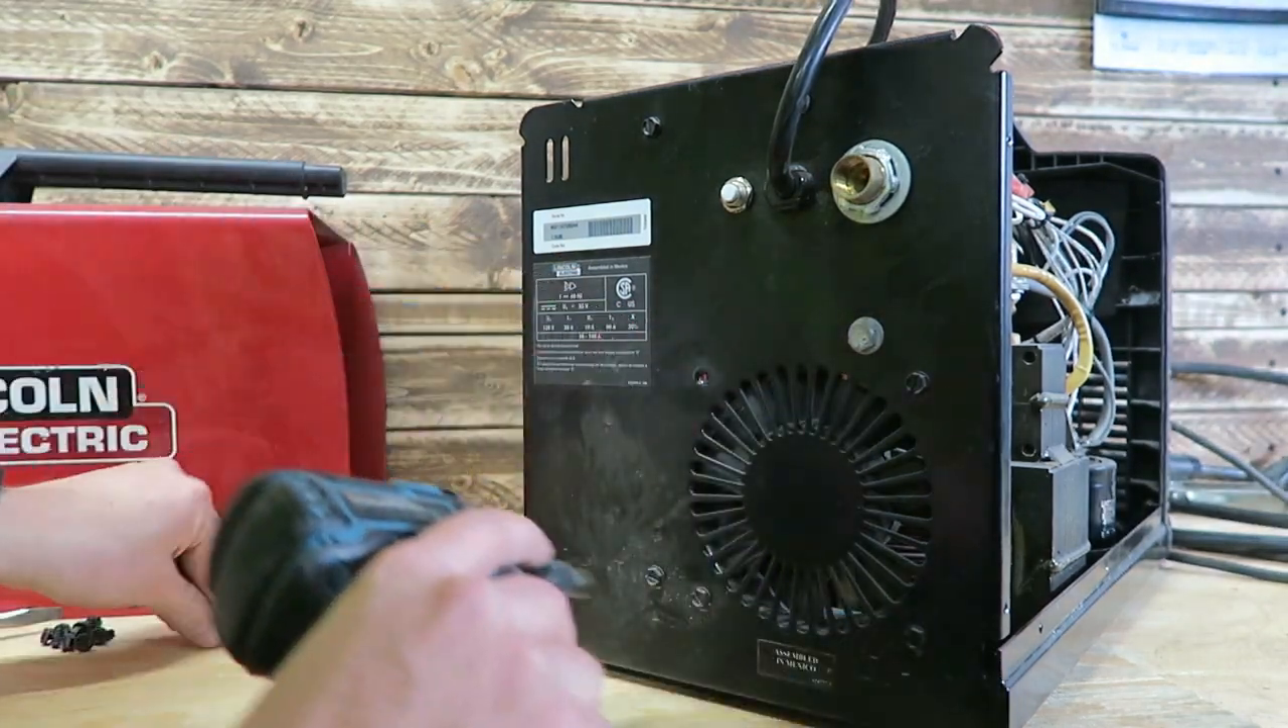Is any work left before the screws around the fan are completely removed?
Yes.